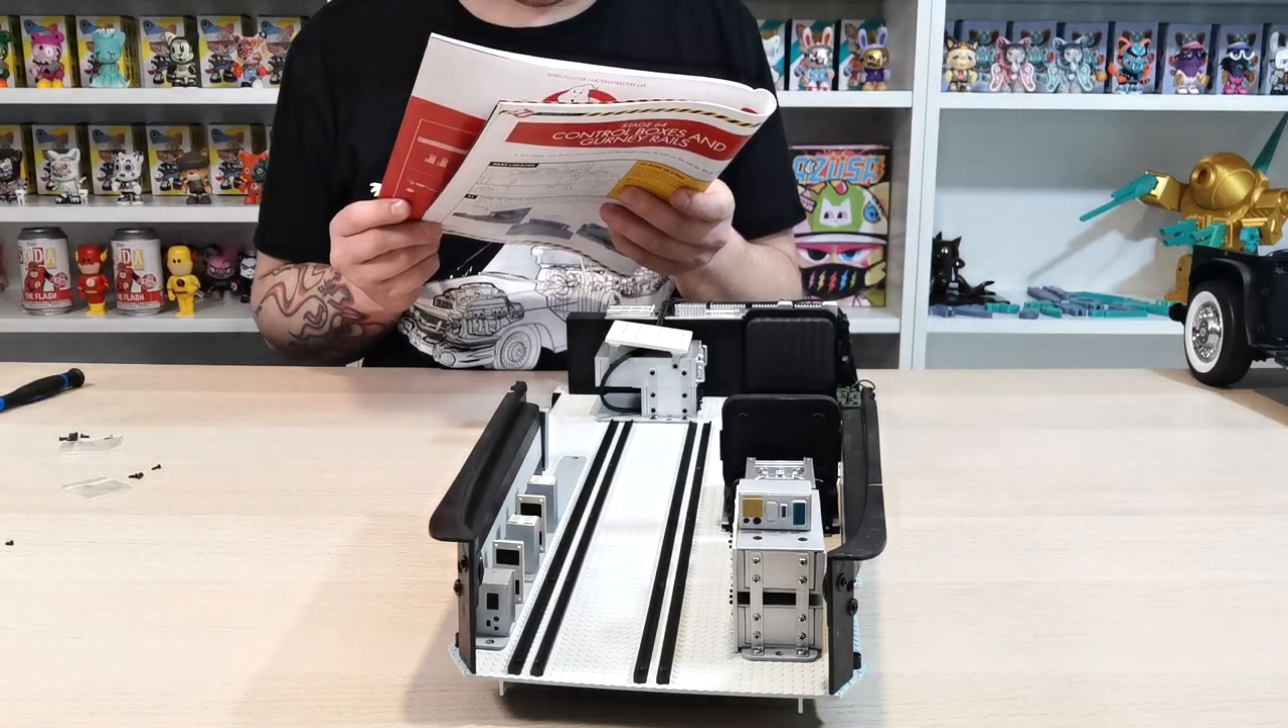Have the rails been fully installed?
Yes.